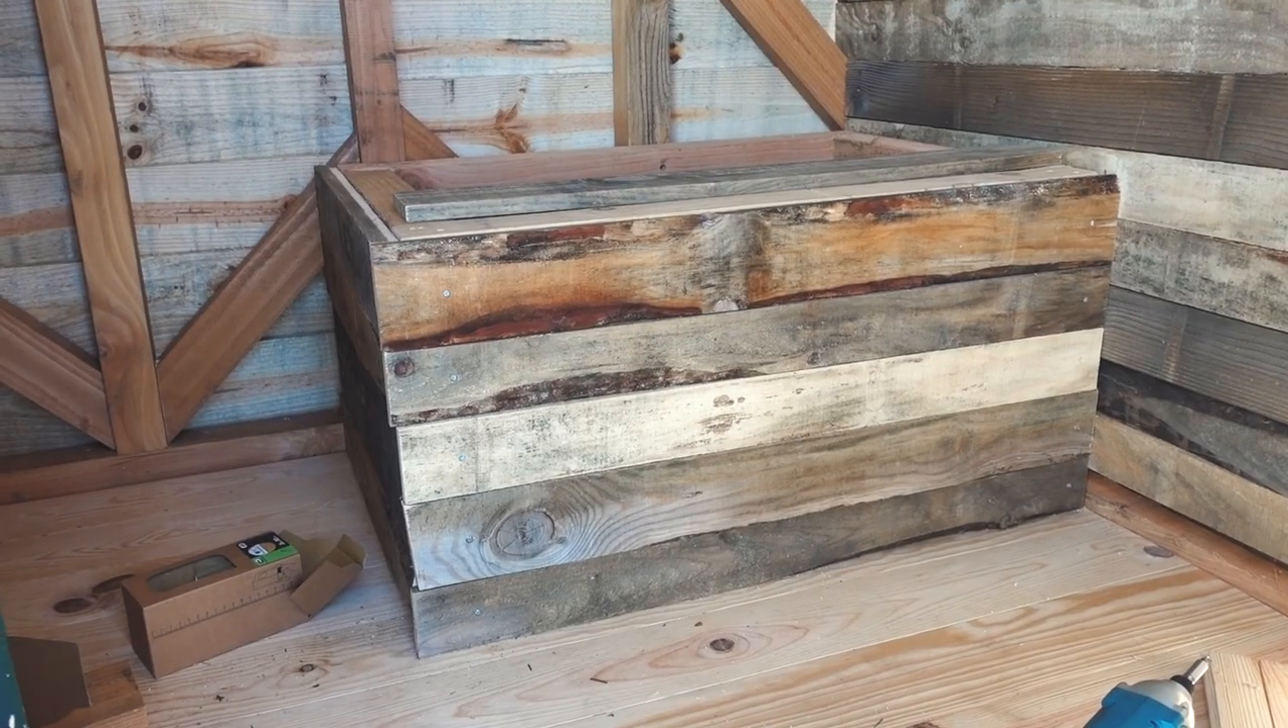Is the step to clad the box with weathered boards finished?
Yes.